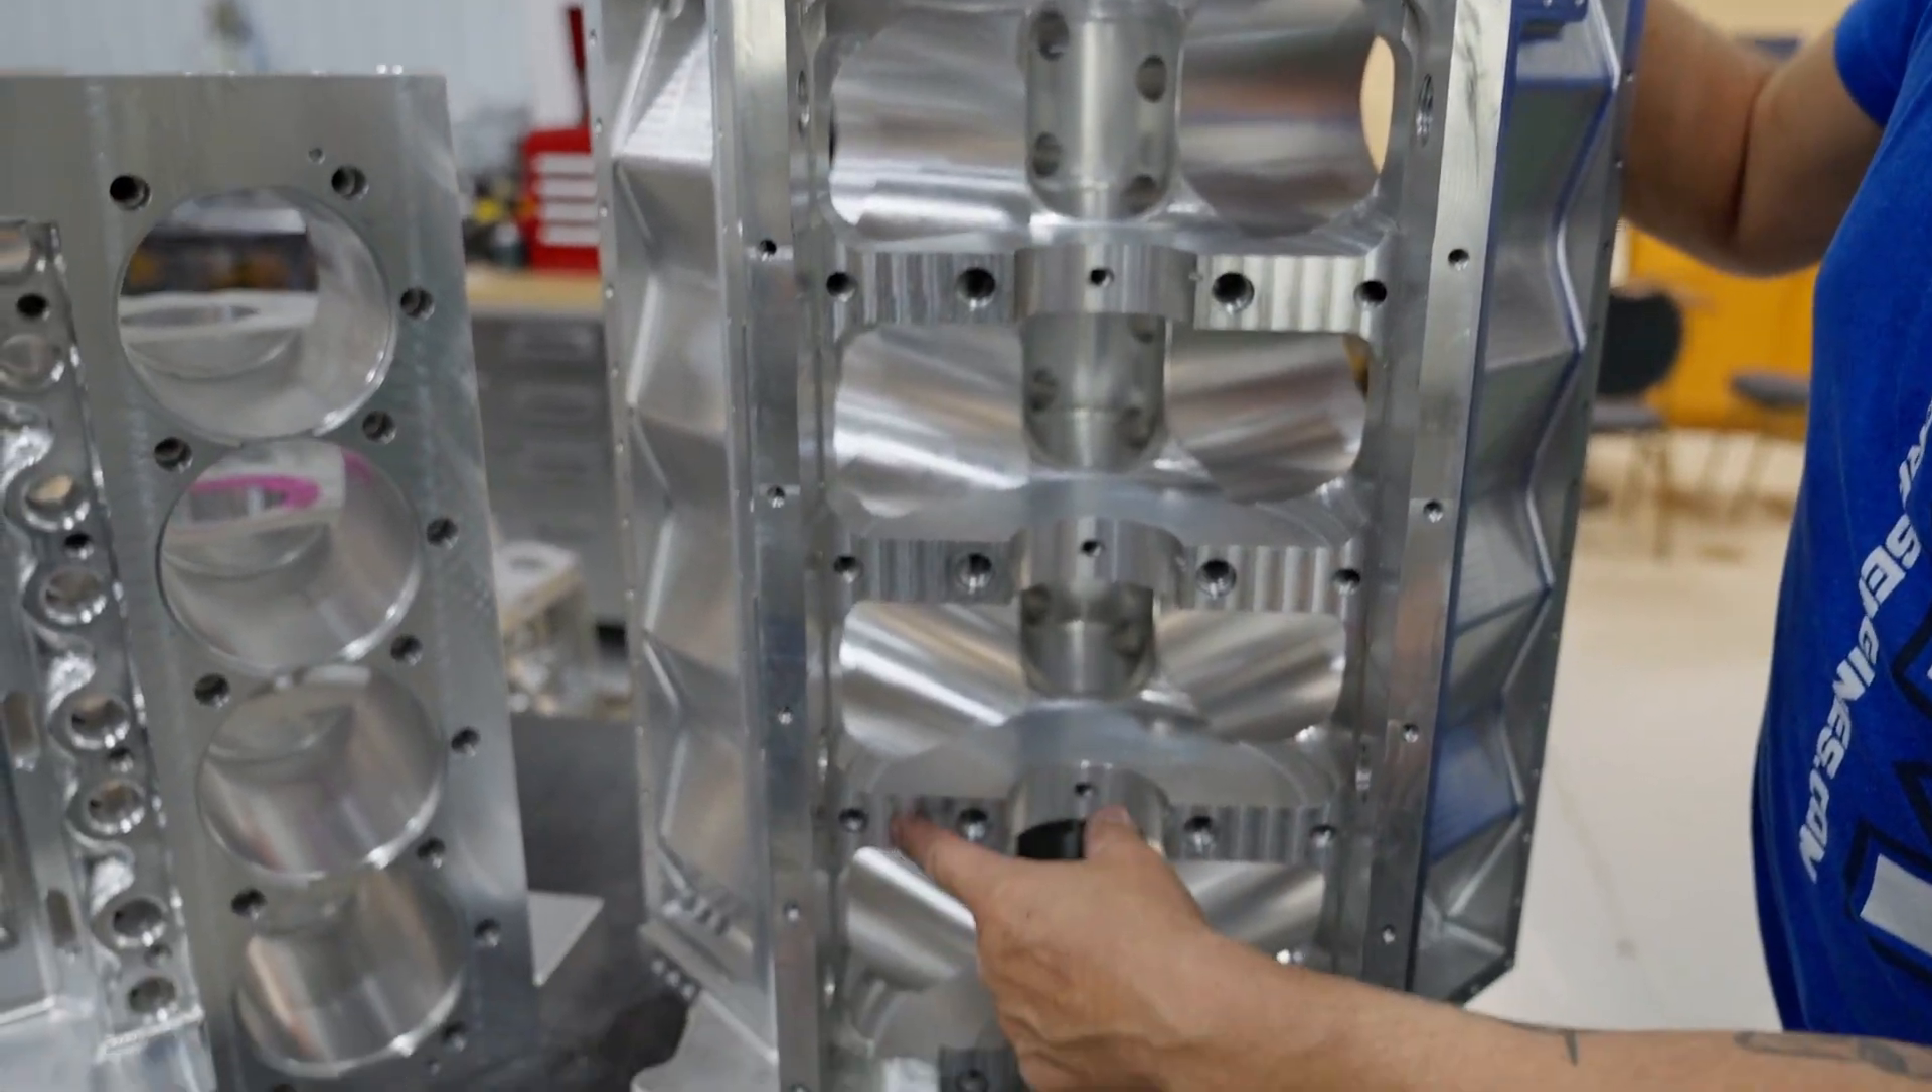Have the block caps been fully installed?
No.